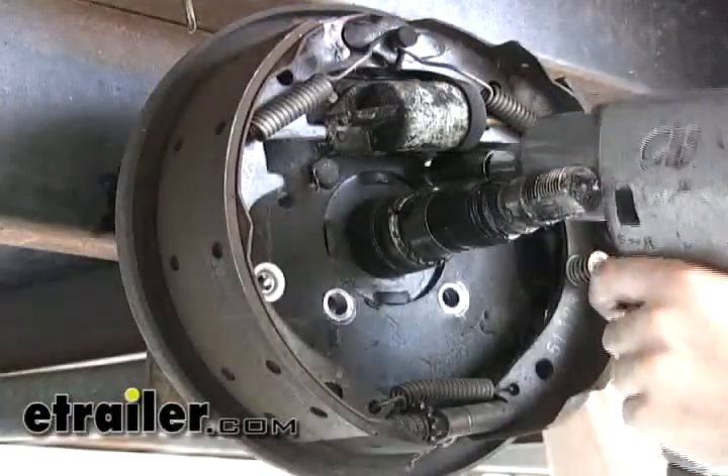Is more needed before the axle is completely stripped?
Yes.